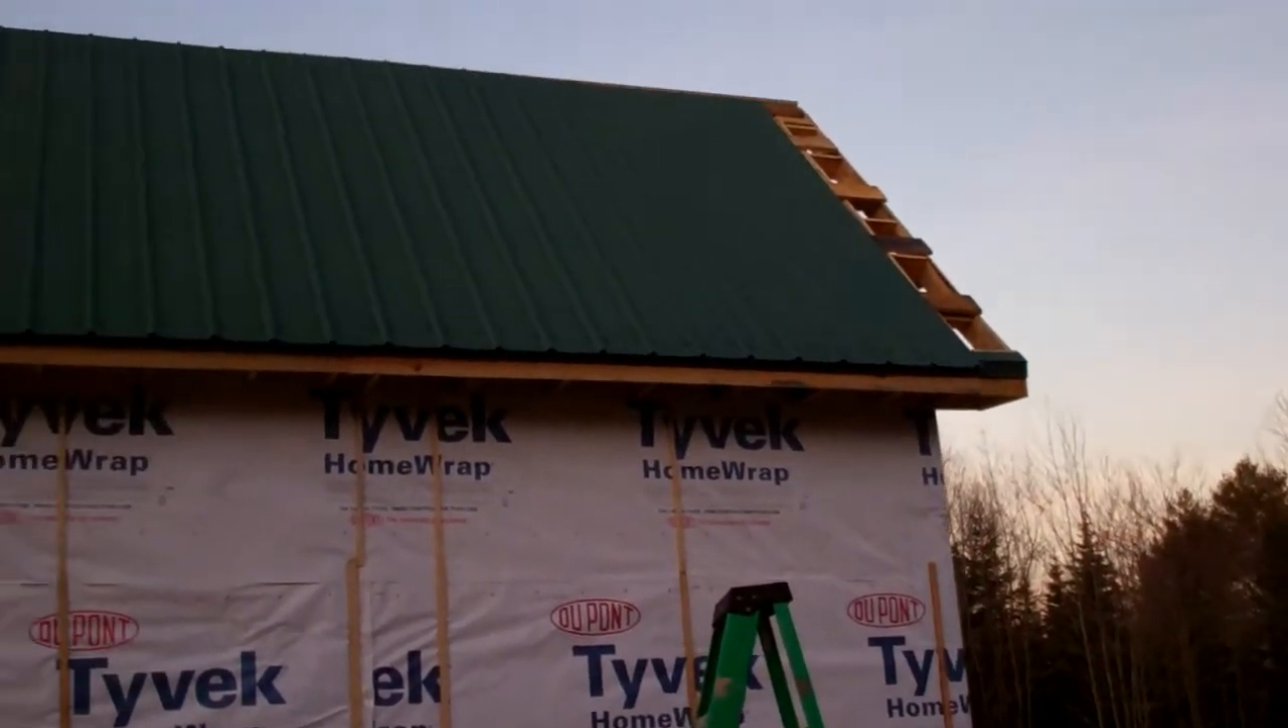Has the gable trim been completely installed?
No.